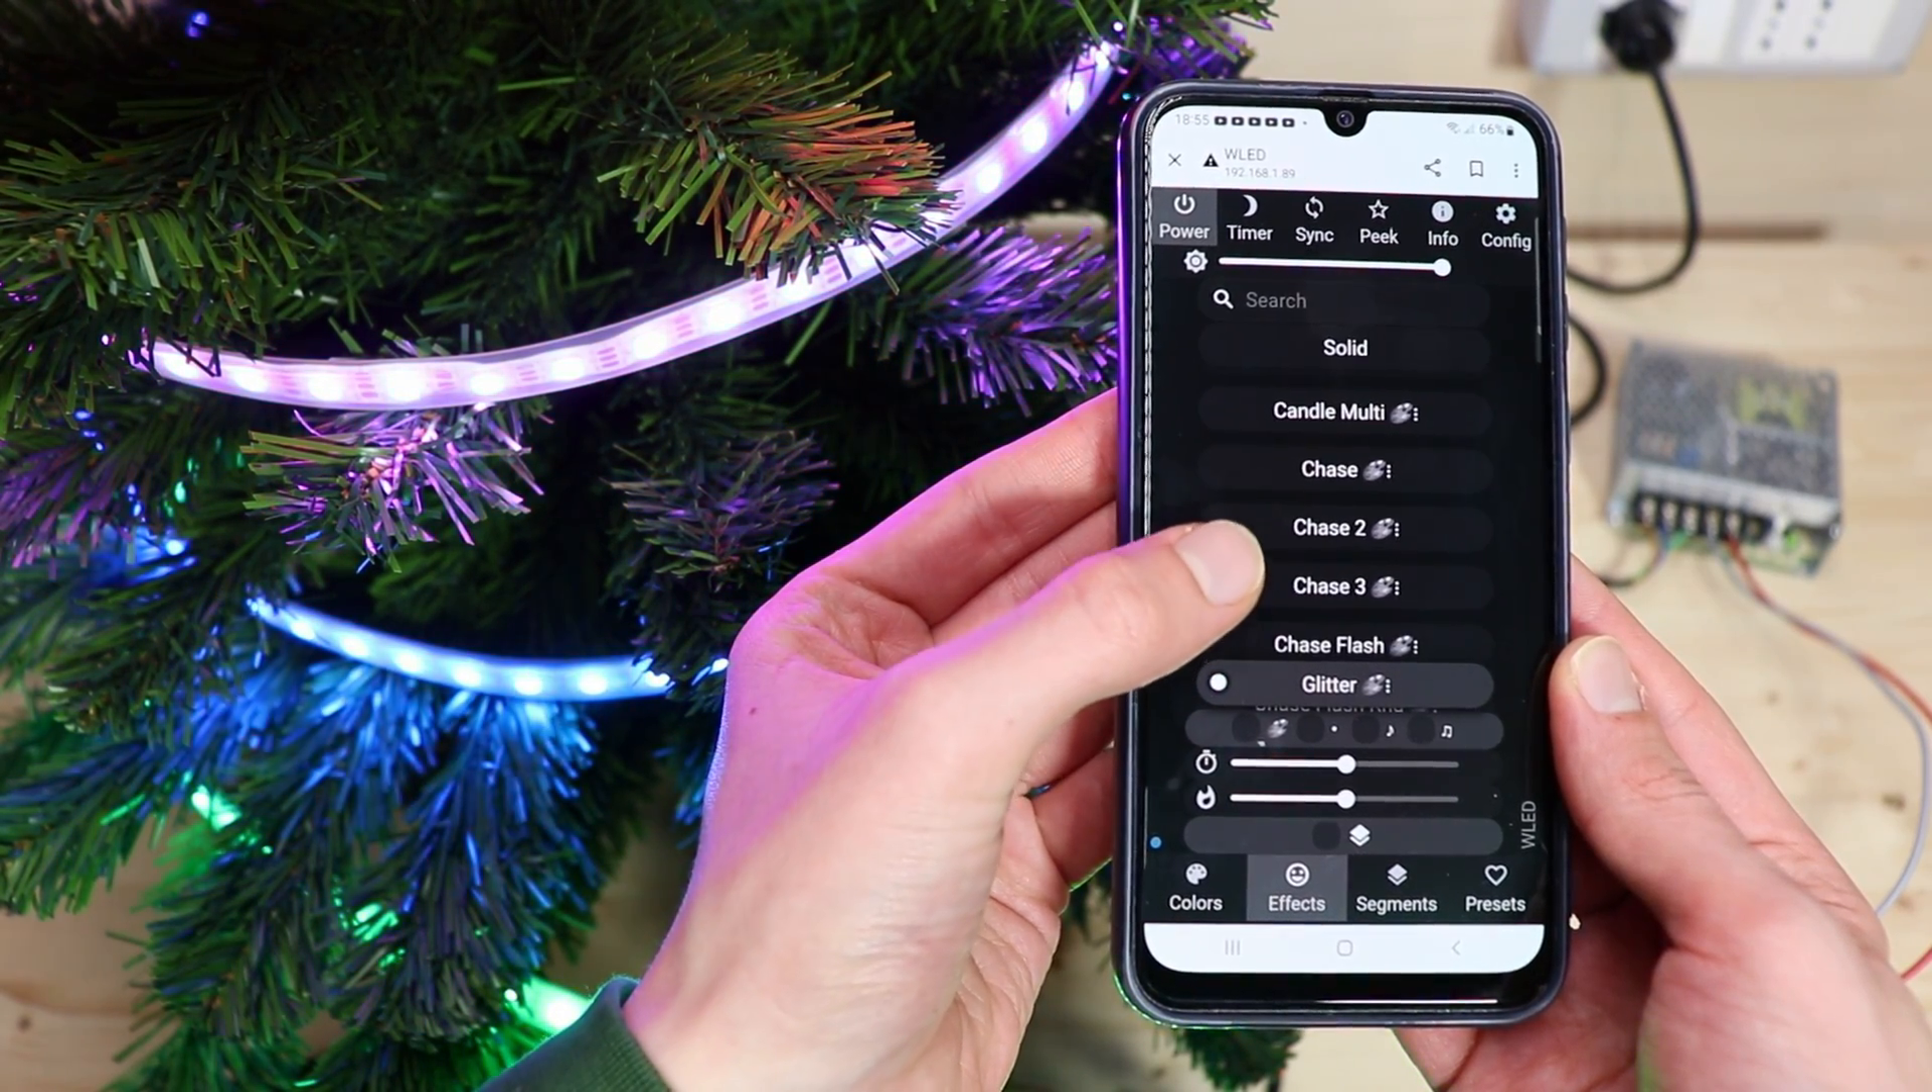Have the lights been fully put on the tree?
Yes.